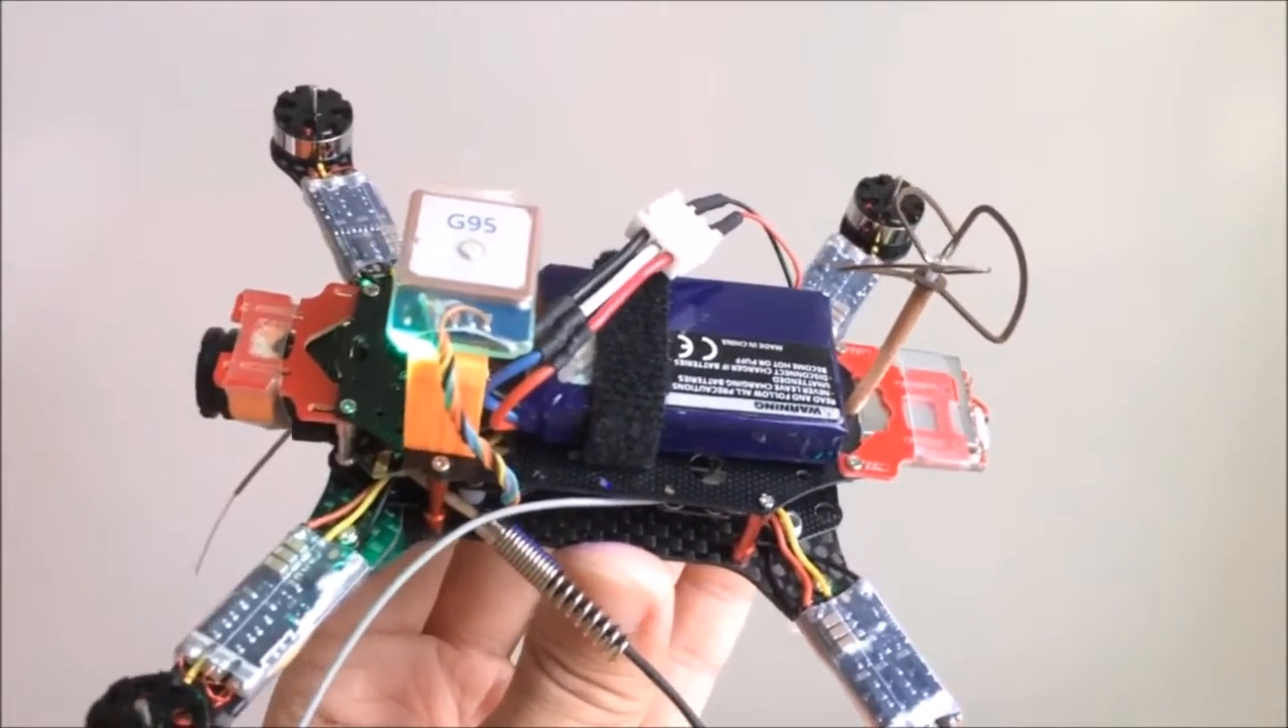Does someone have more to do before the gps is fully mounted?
No.